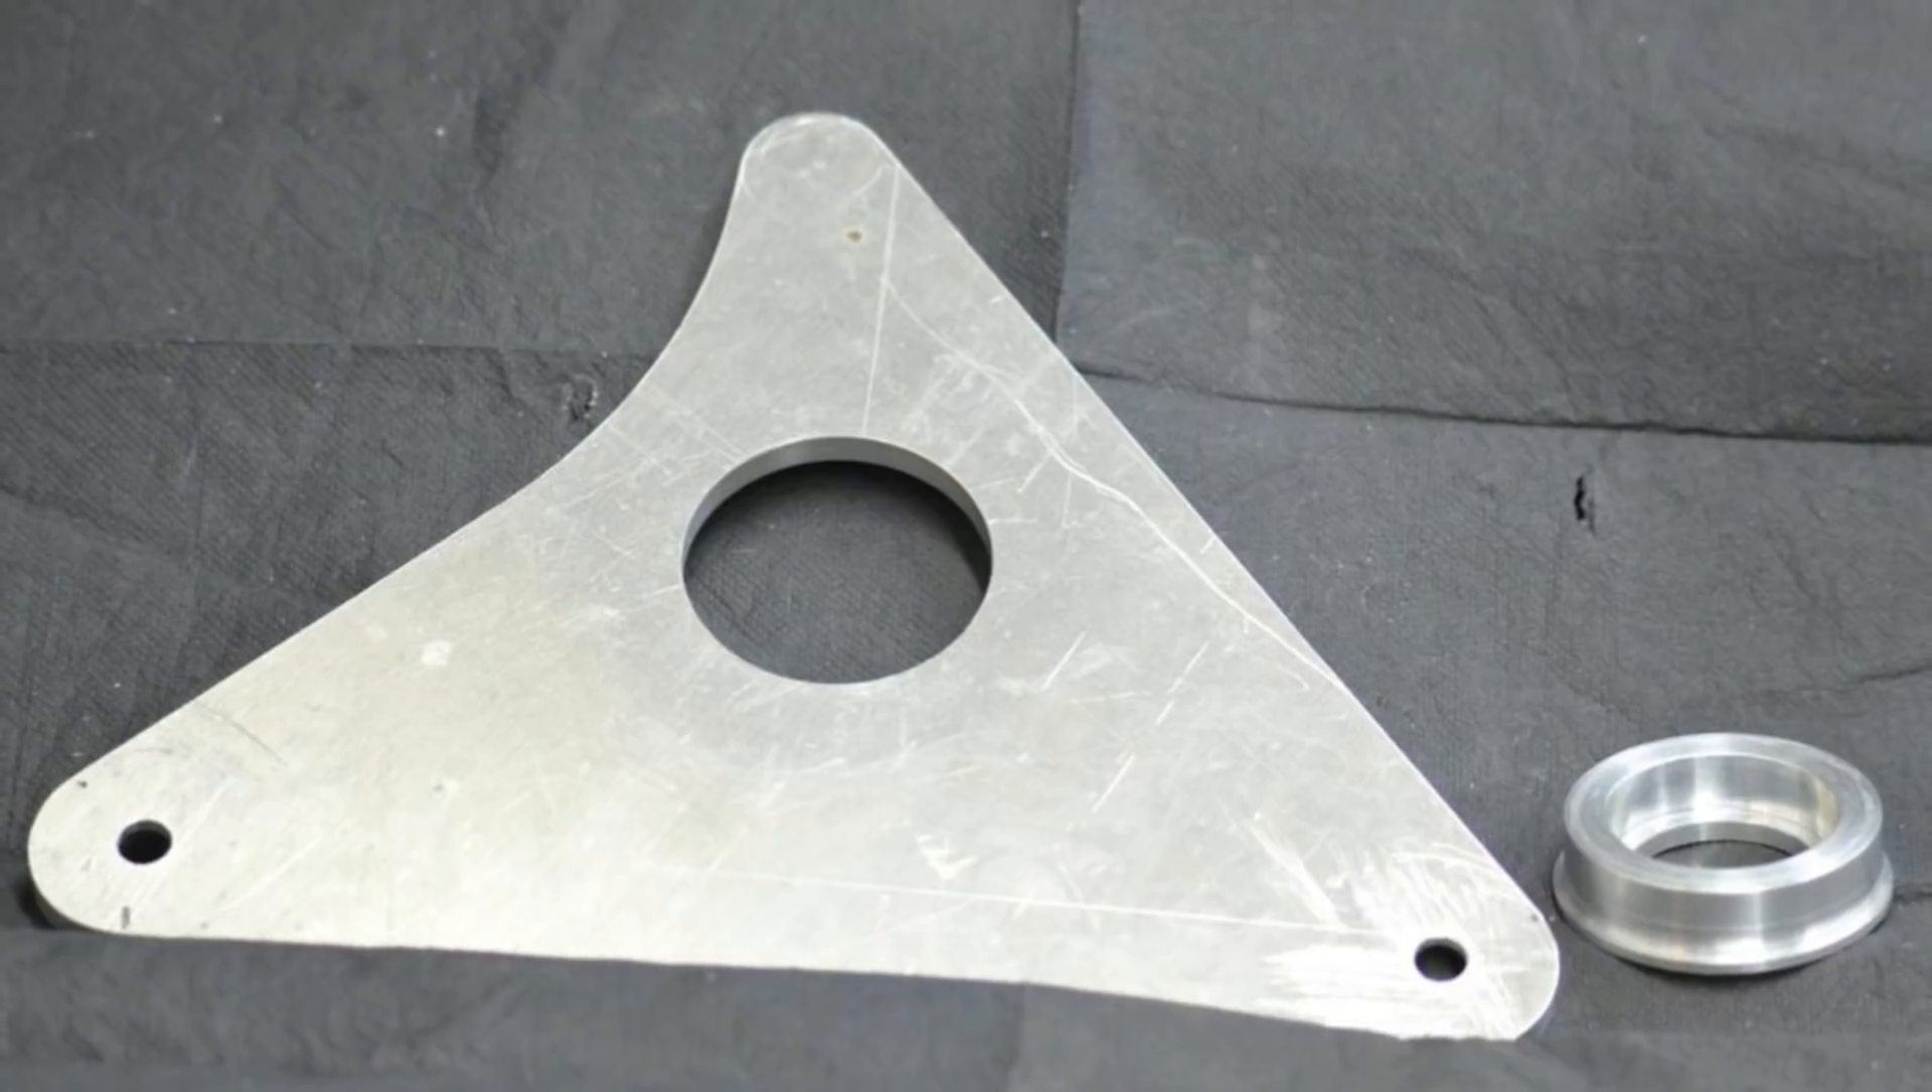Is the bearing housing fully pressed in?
No.